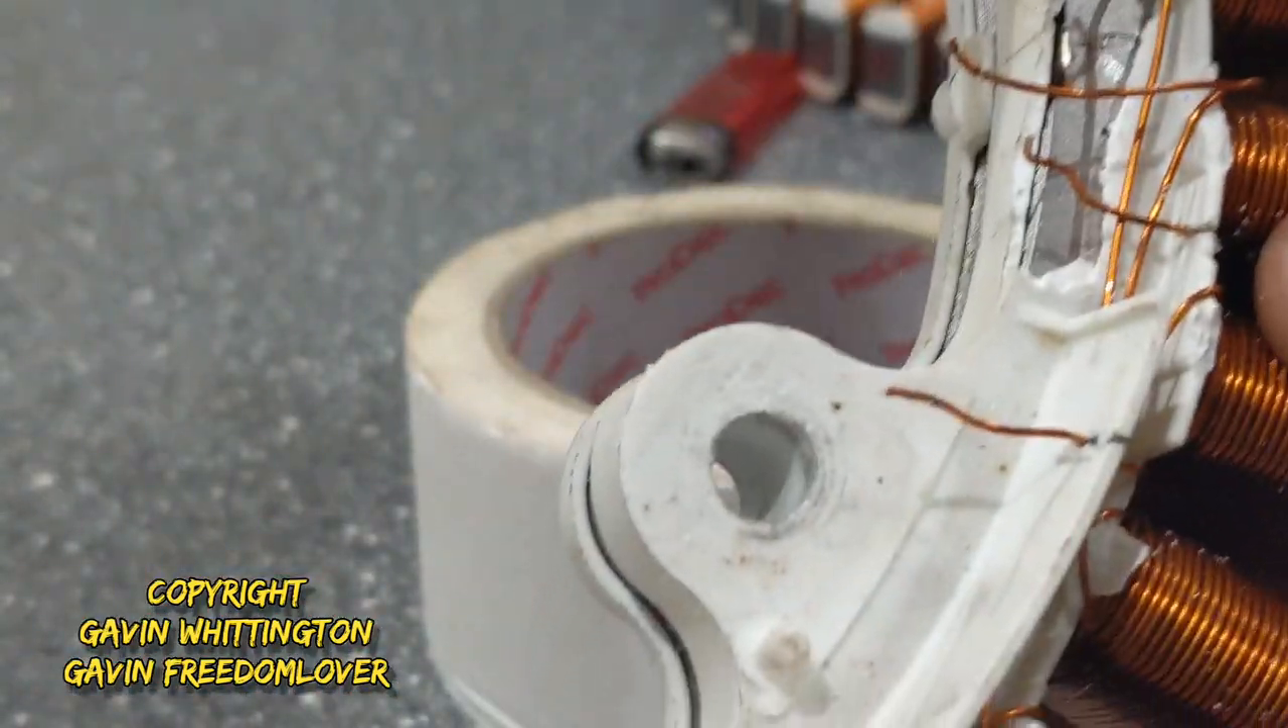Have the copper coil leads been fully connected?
No.